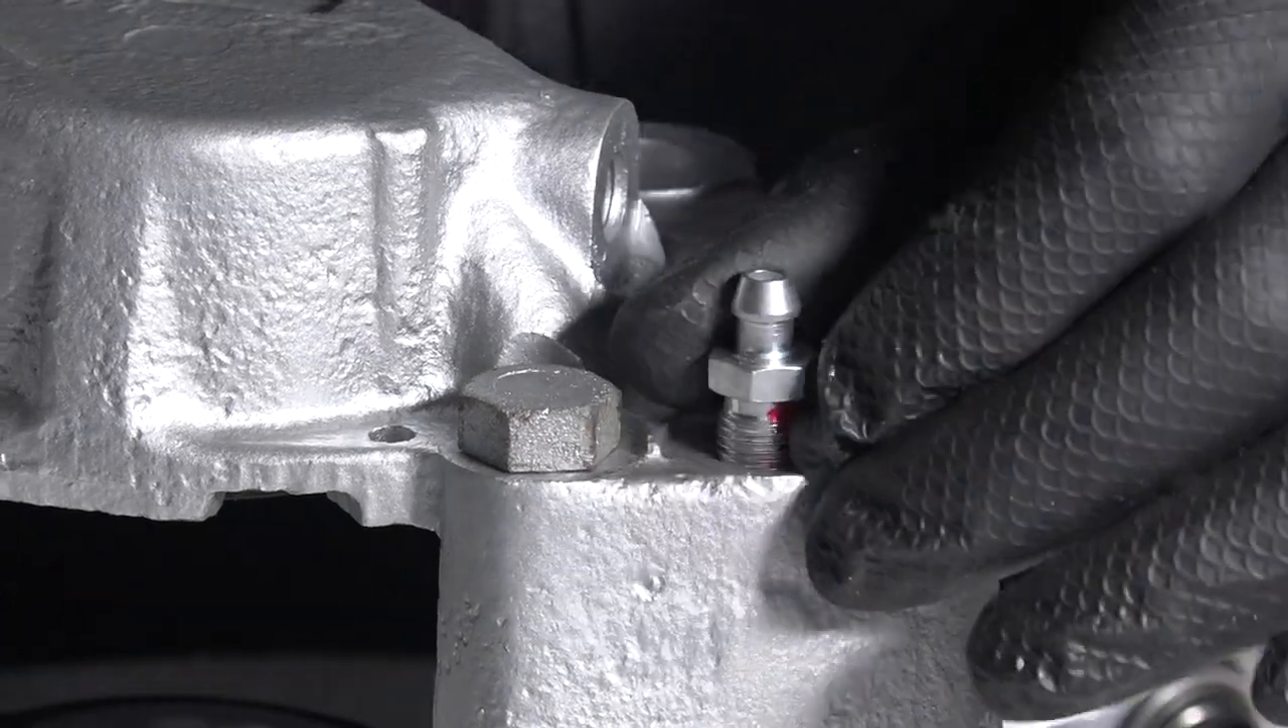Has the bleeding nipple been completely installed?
No.